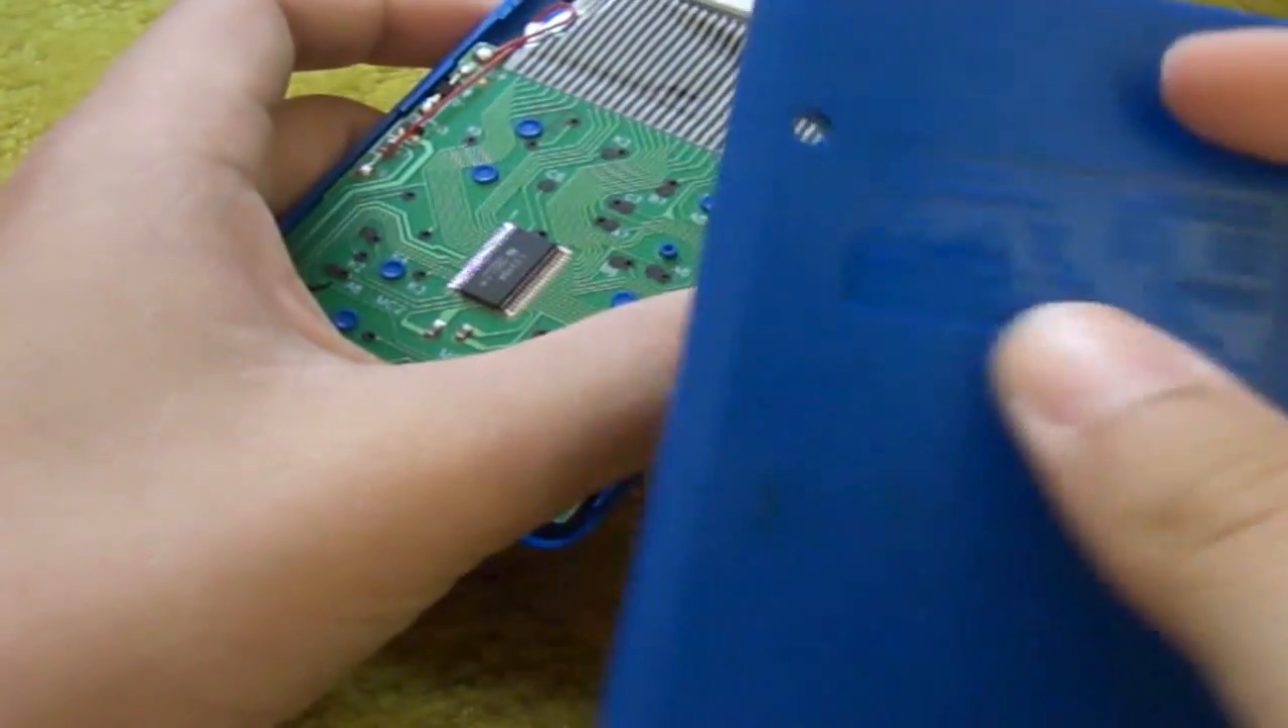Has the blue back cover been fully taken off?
Yes.